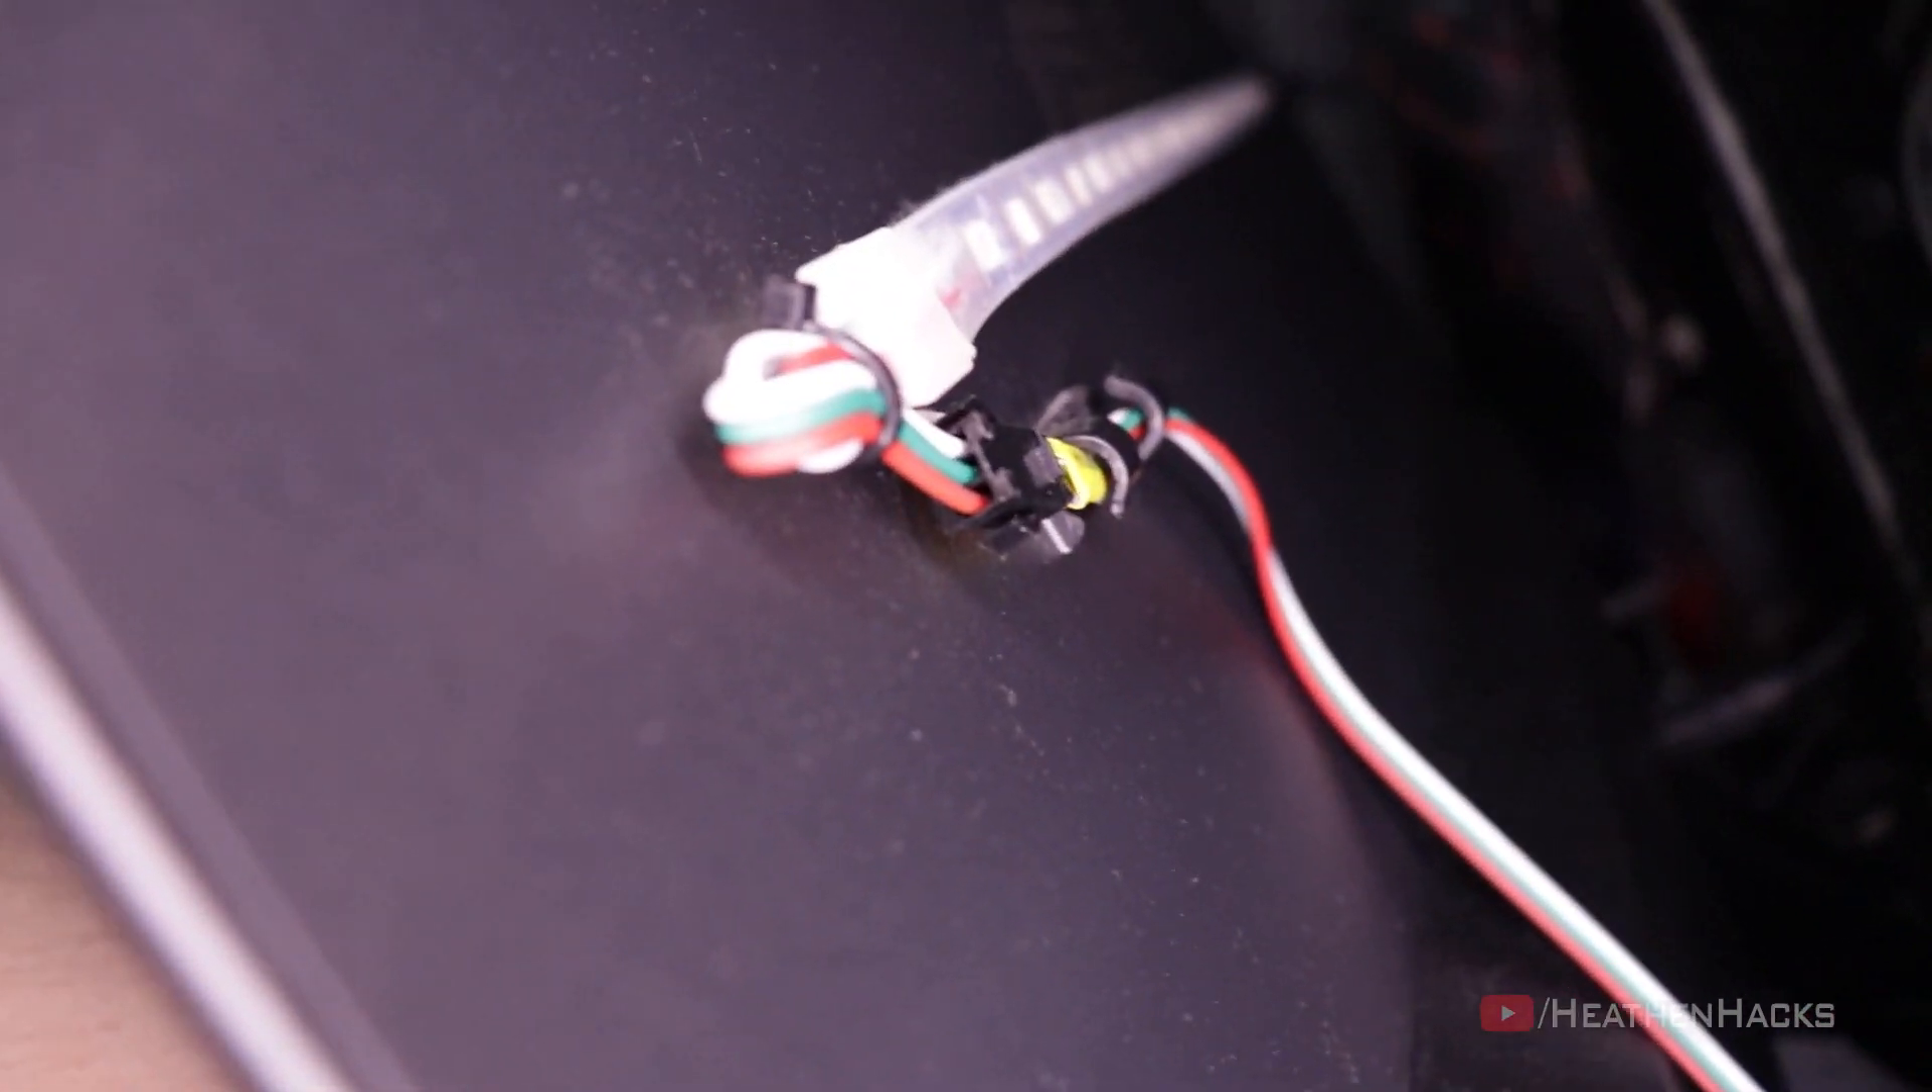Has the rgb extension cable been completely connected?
Yes.